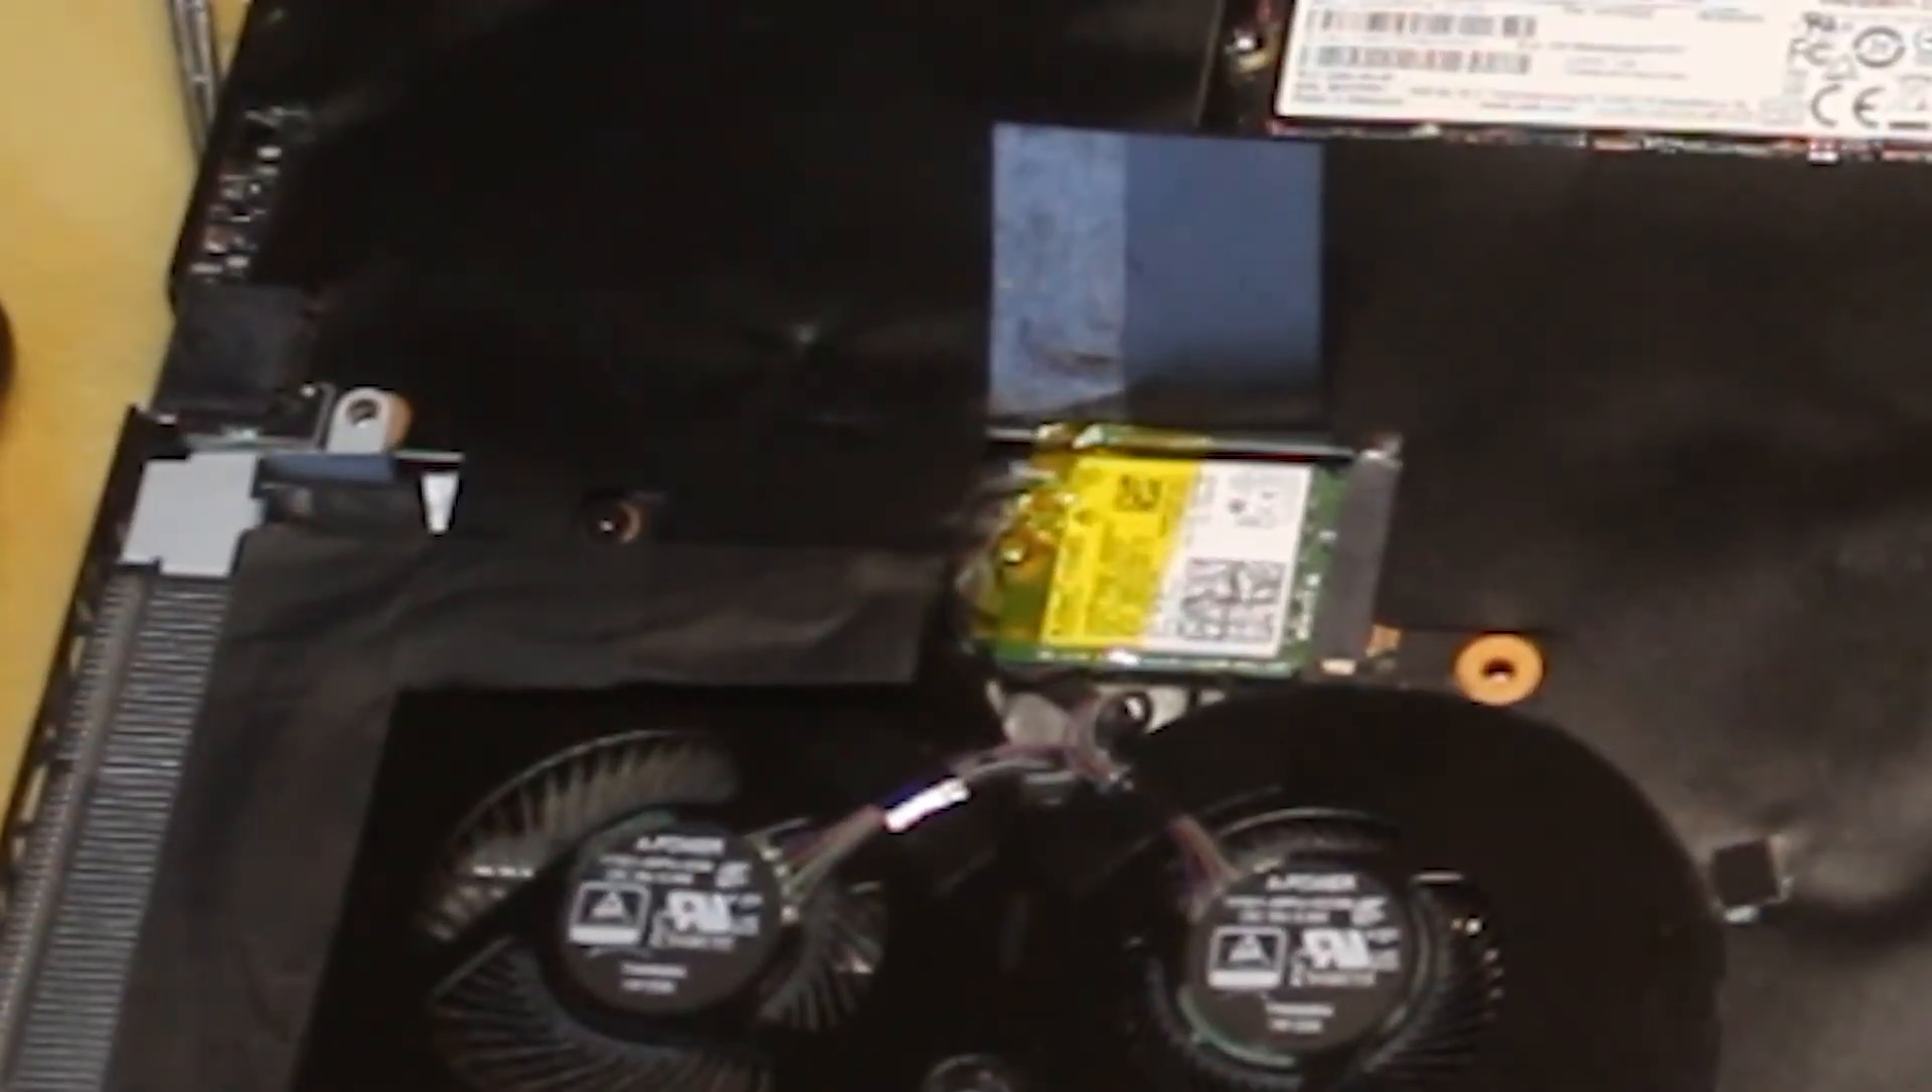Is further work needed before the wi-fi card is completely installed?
No.